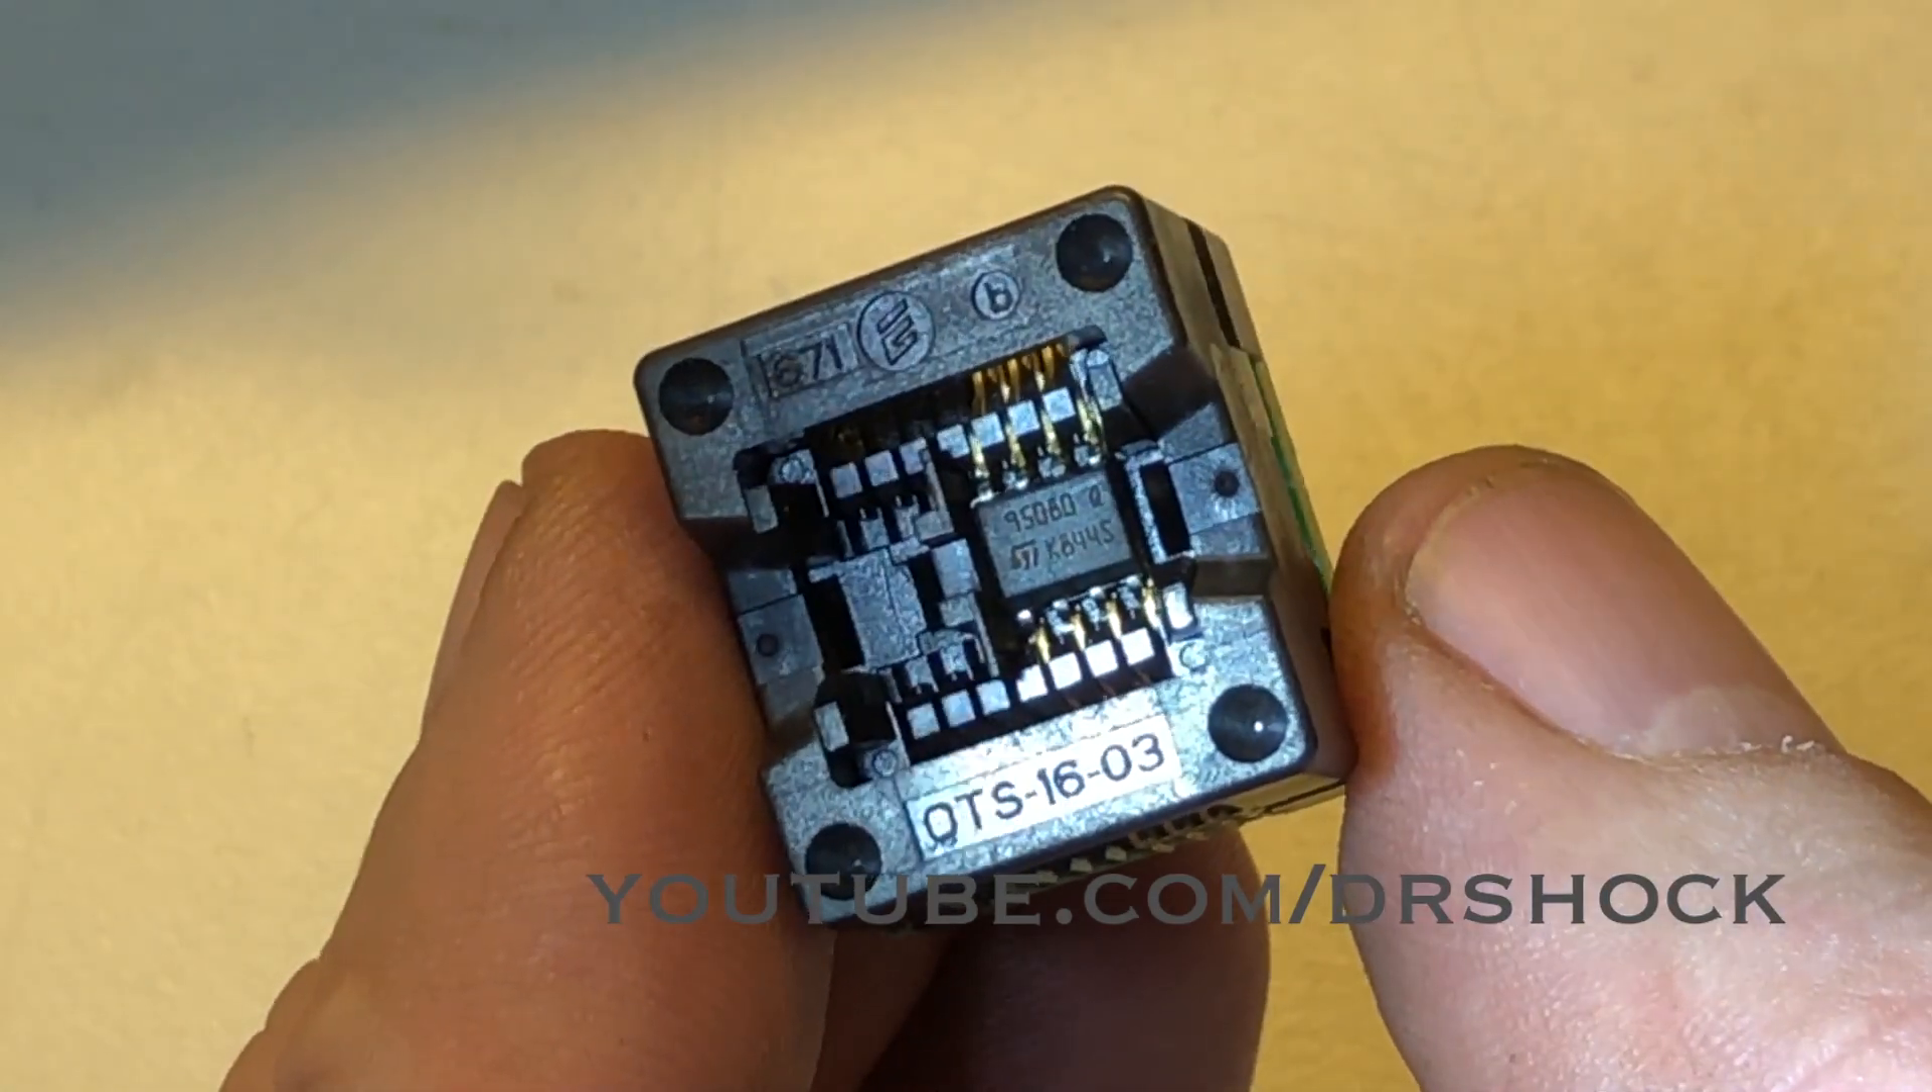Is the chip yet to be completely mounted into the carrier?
No.